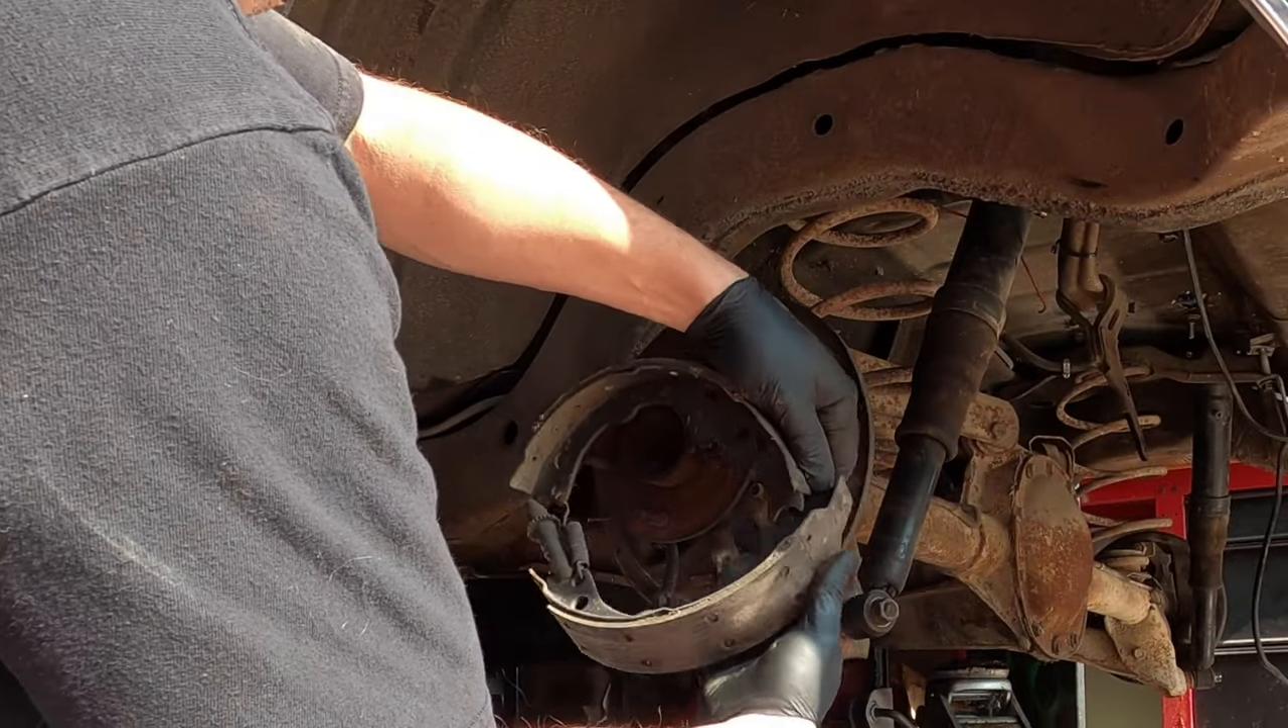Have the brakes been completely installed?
No.